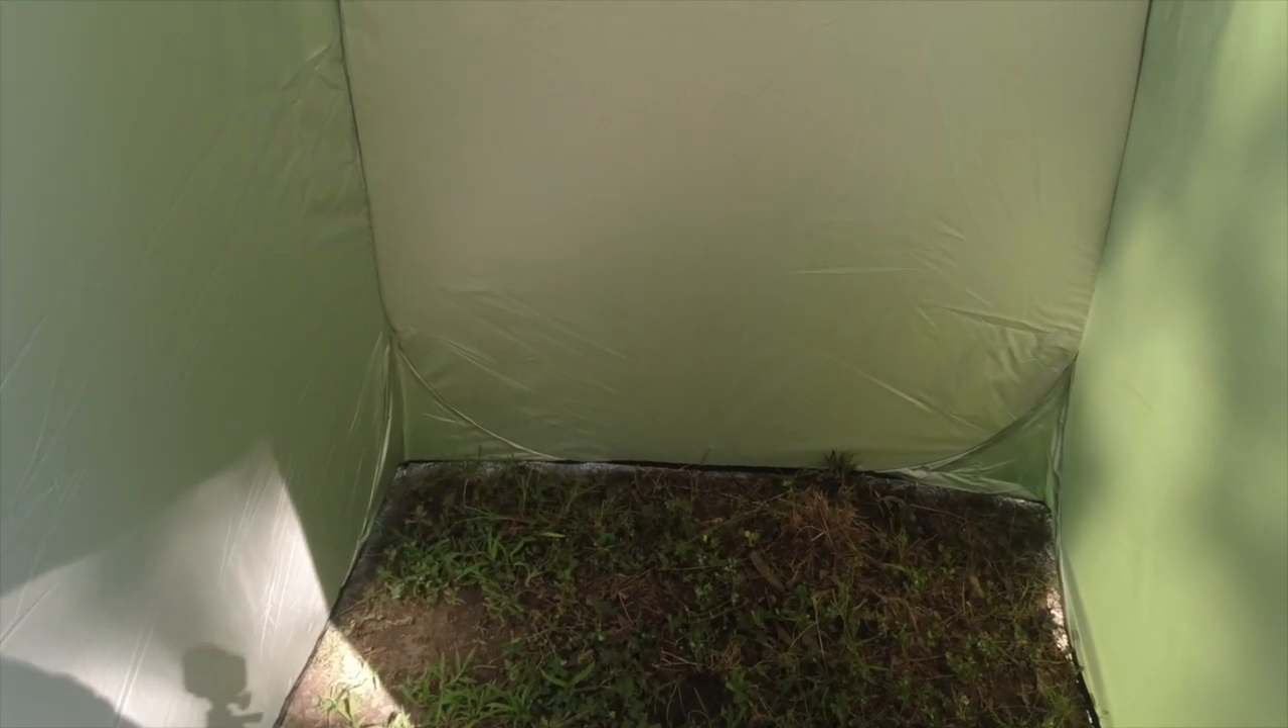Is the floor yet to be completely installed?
Yes.